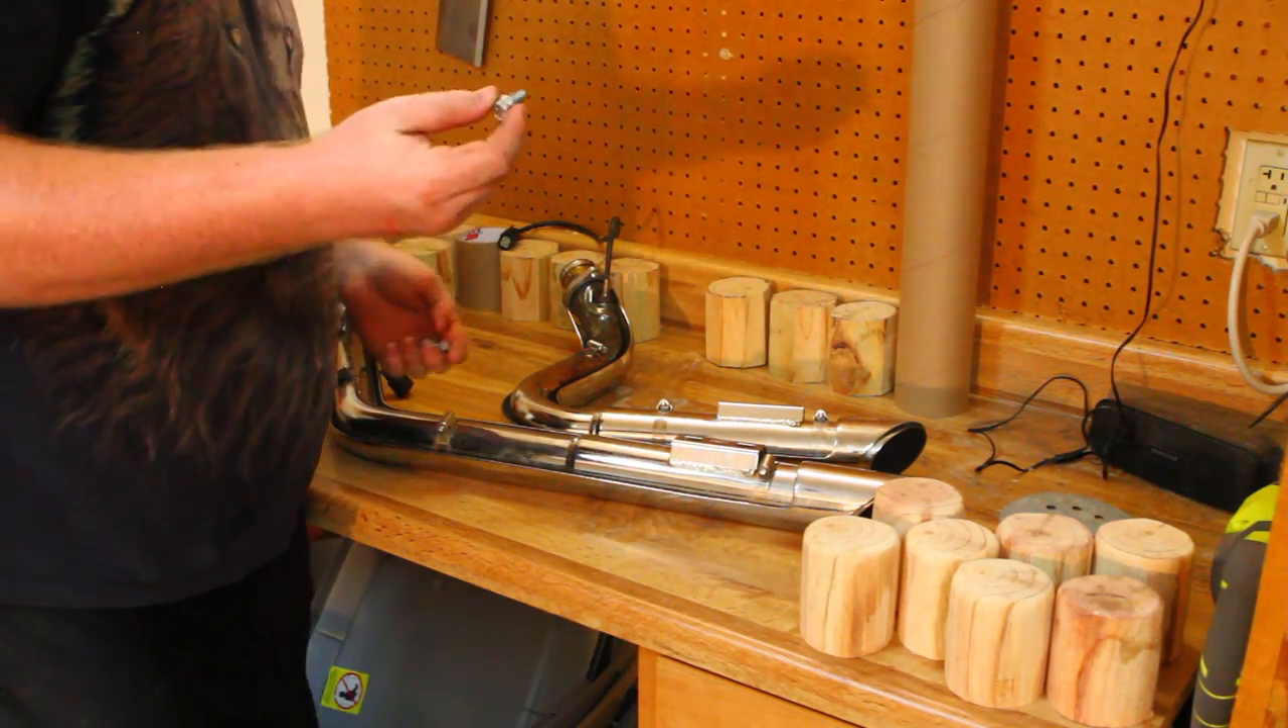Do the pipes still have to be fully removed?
No.